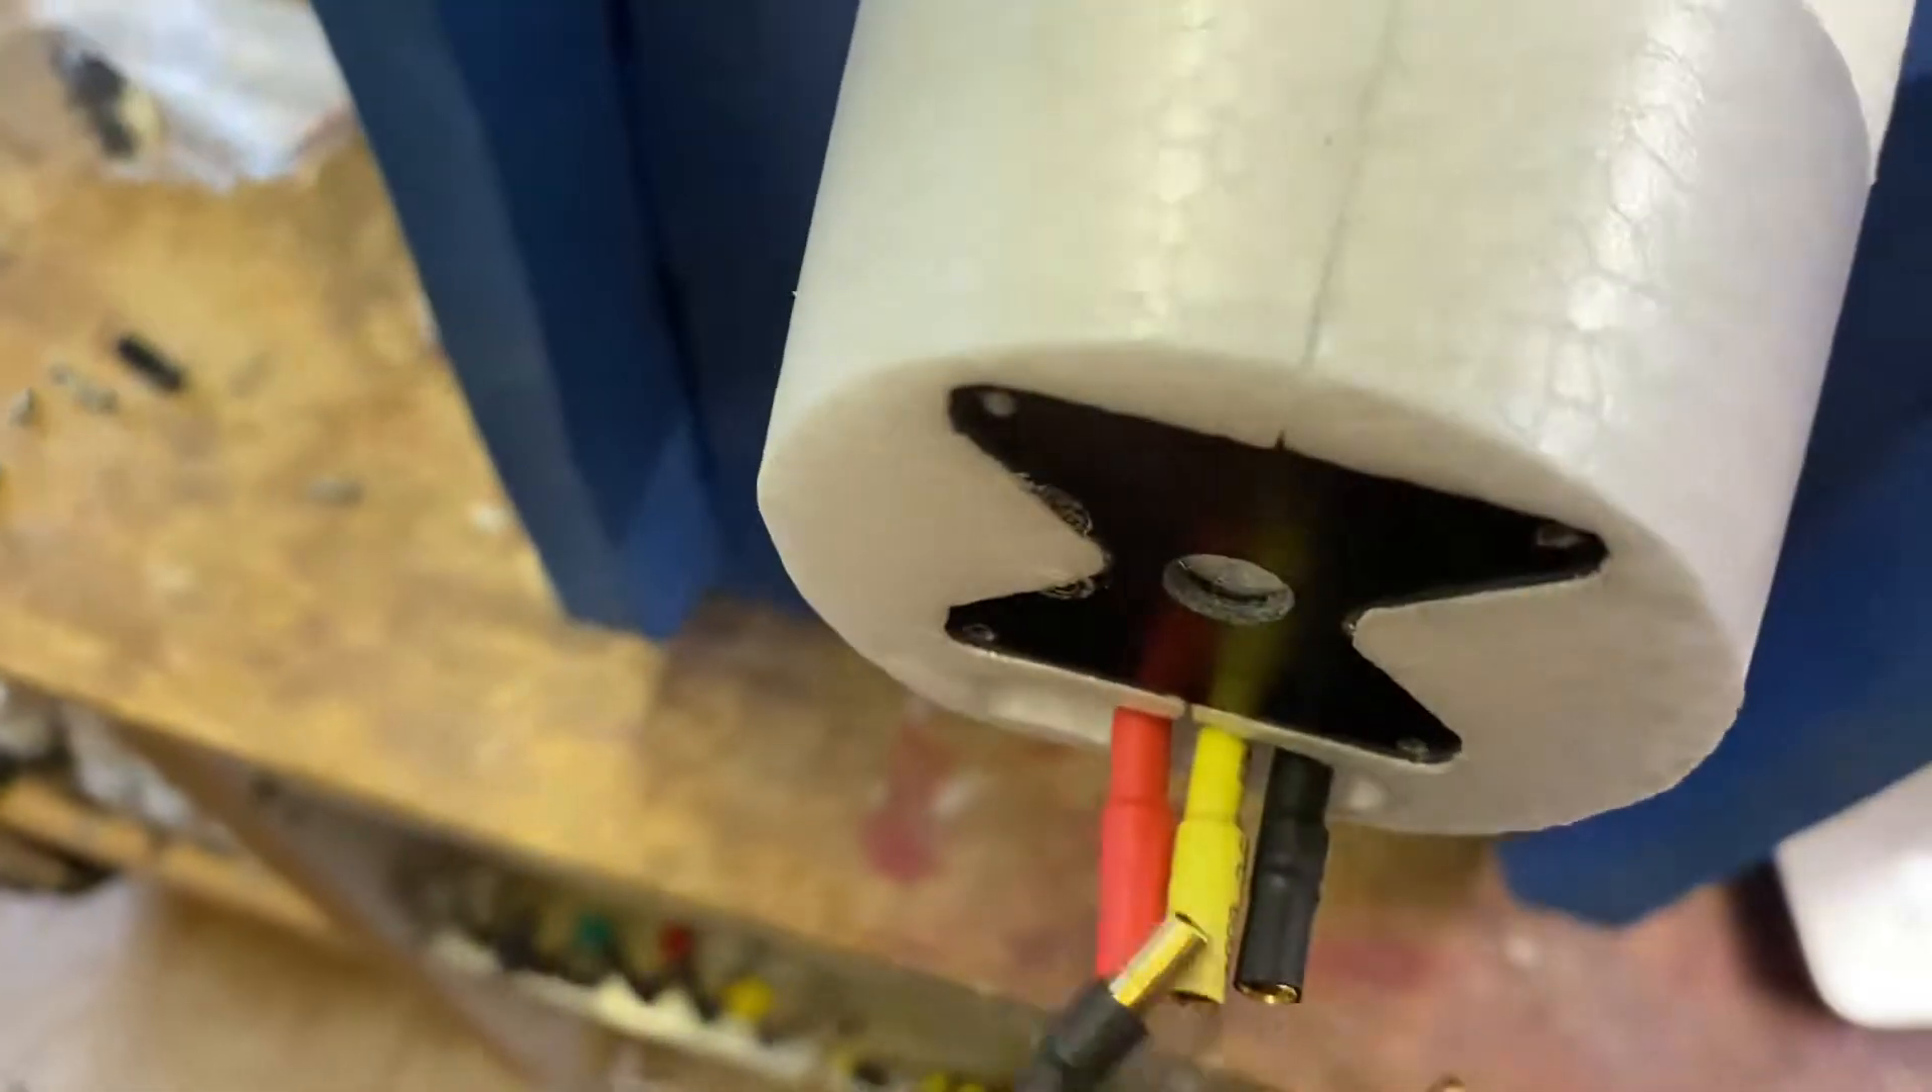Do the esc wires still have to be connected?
Yes.